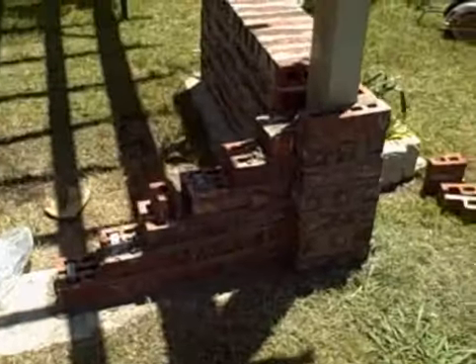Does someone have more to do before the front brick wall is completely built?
Yes.